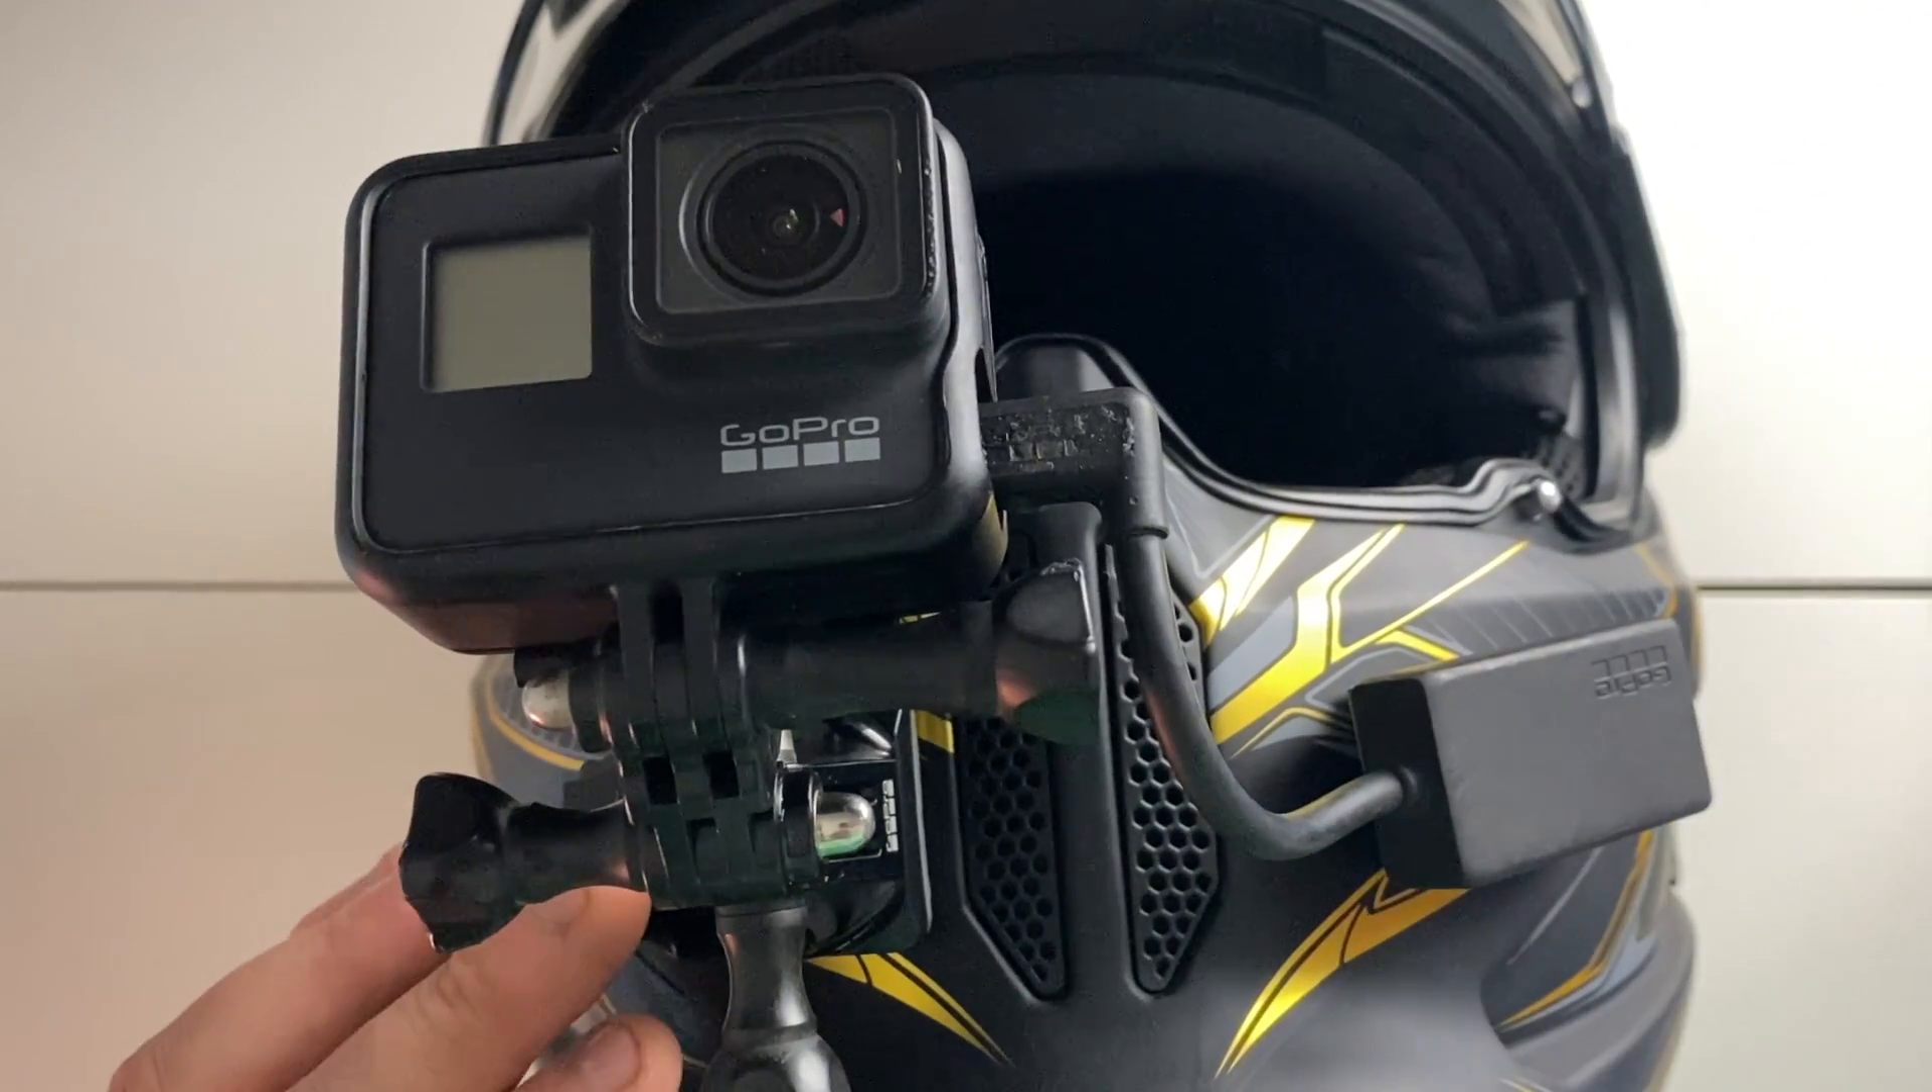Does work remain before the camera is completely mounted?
No.